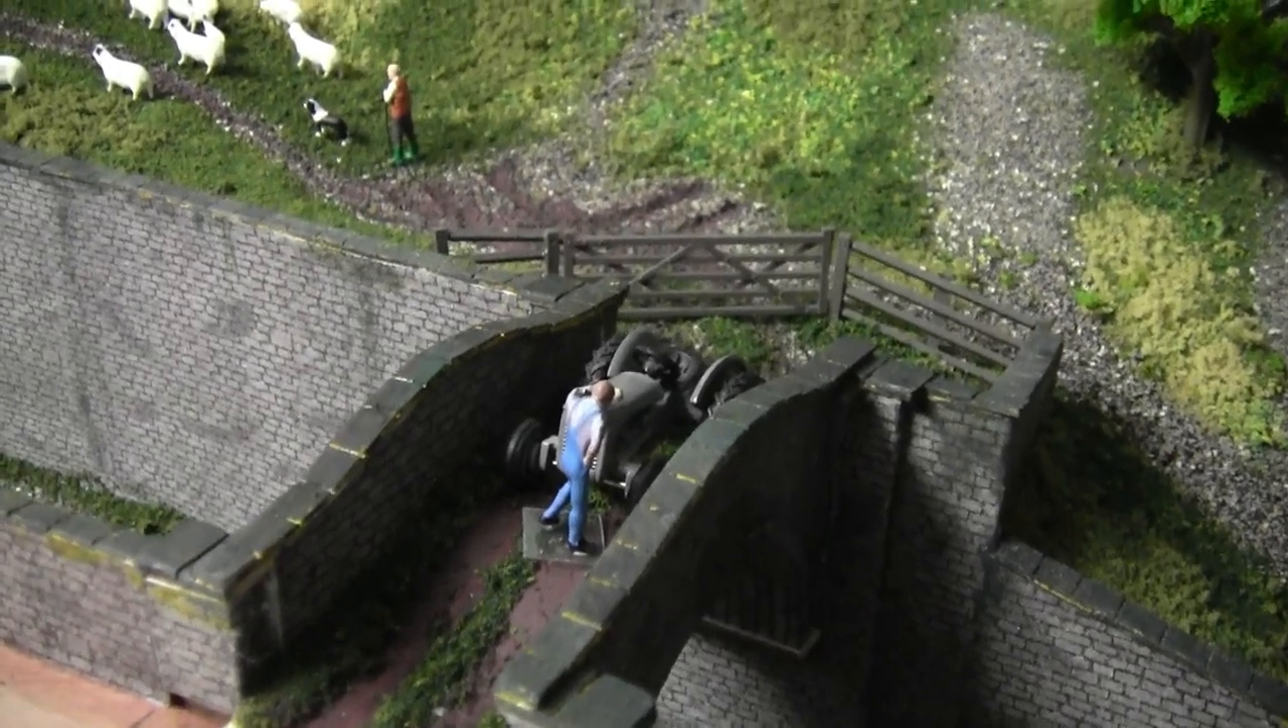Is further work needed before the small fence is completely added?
No.